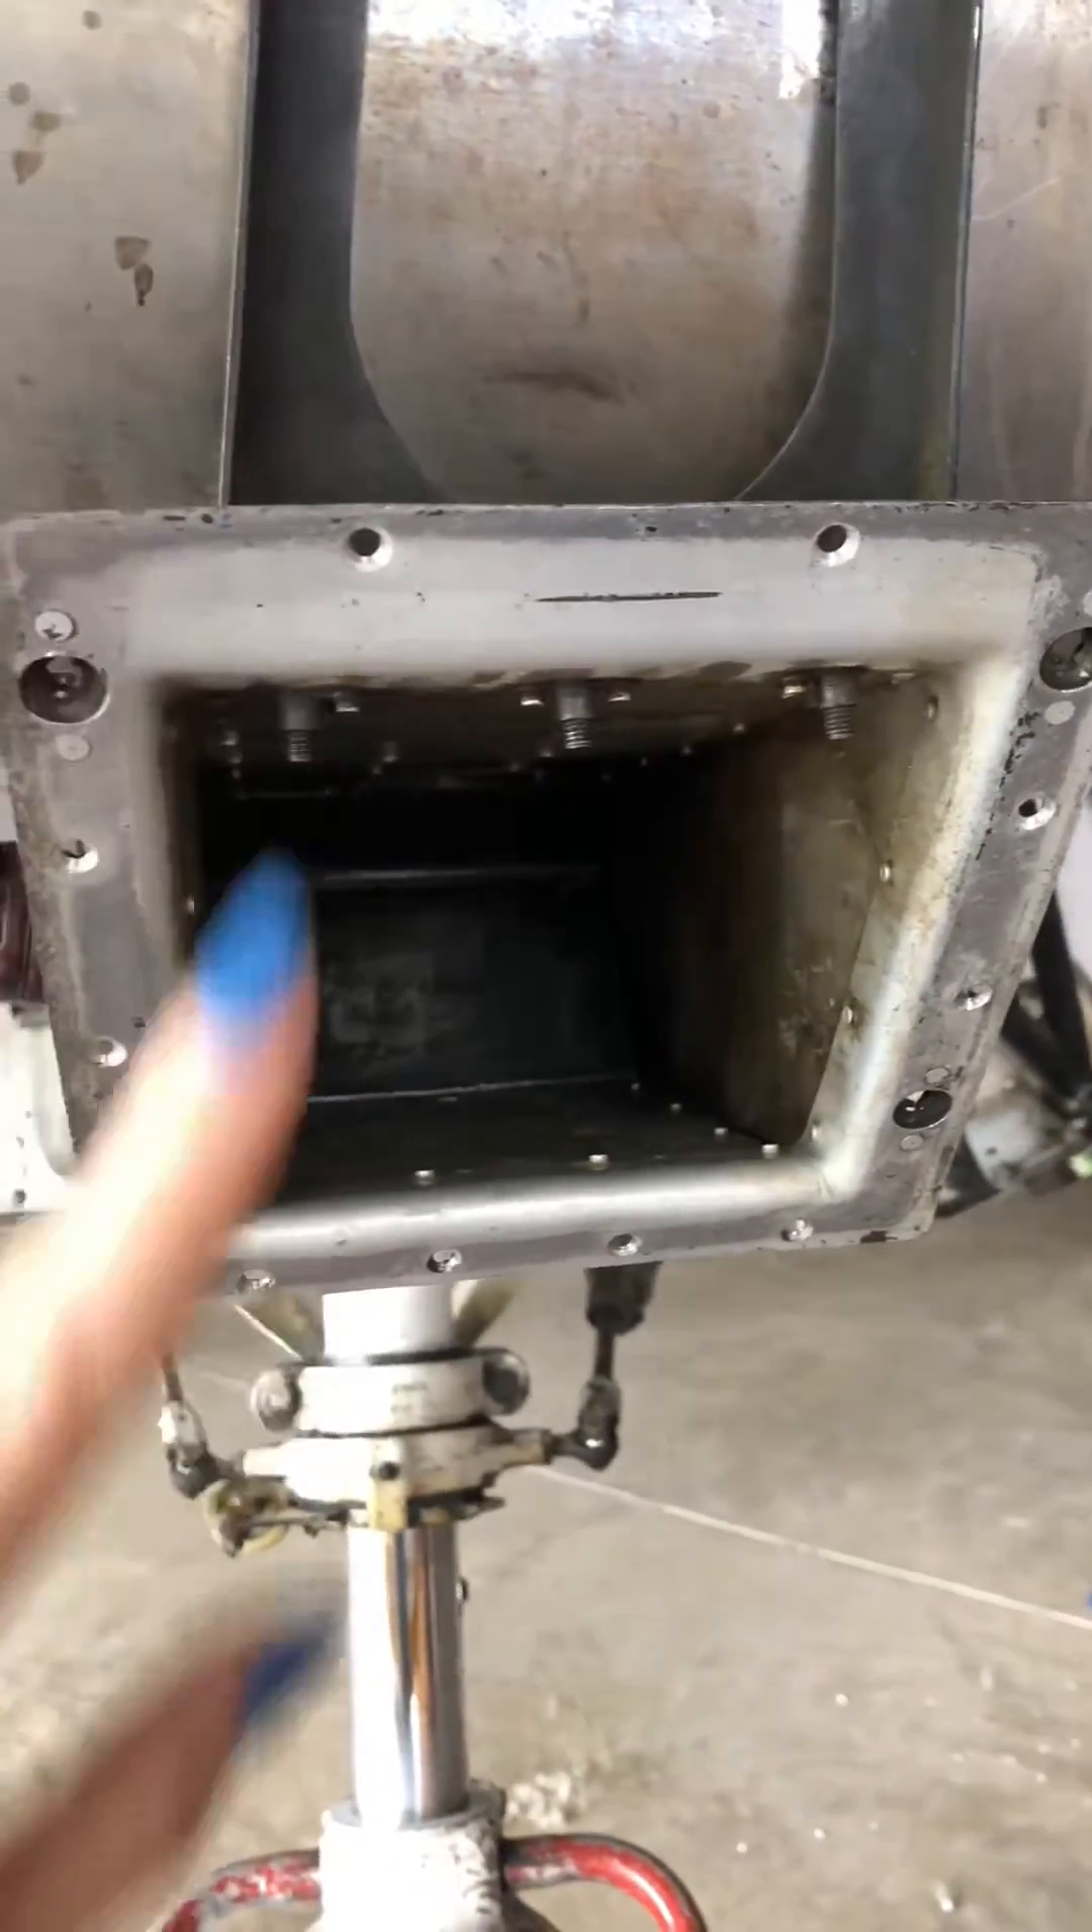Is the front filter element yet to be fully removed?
No.